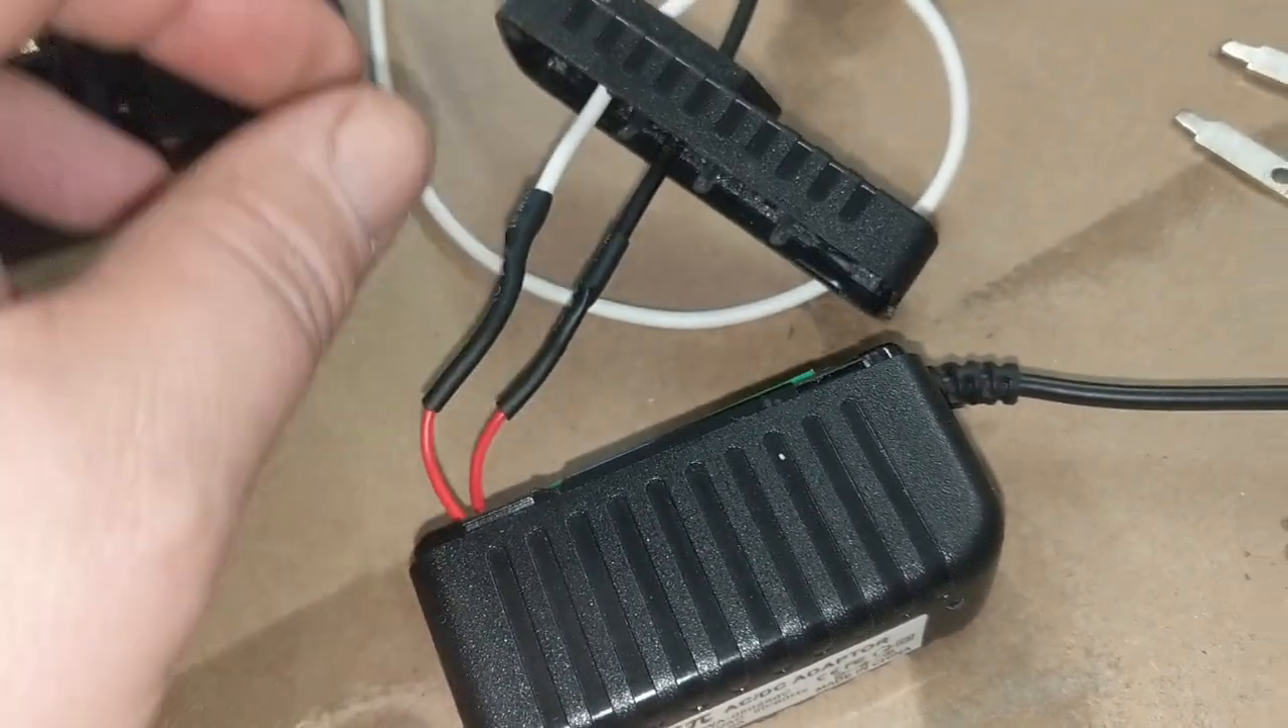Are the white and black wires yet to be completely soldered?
No.